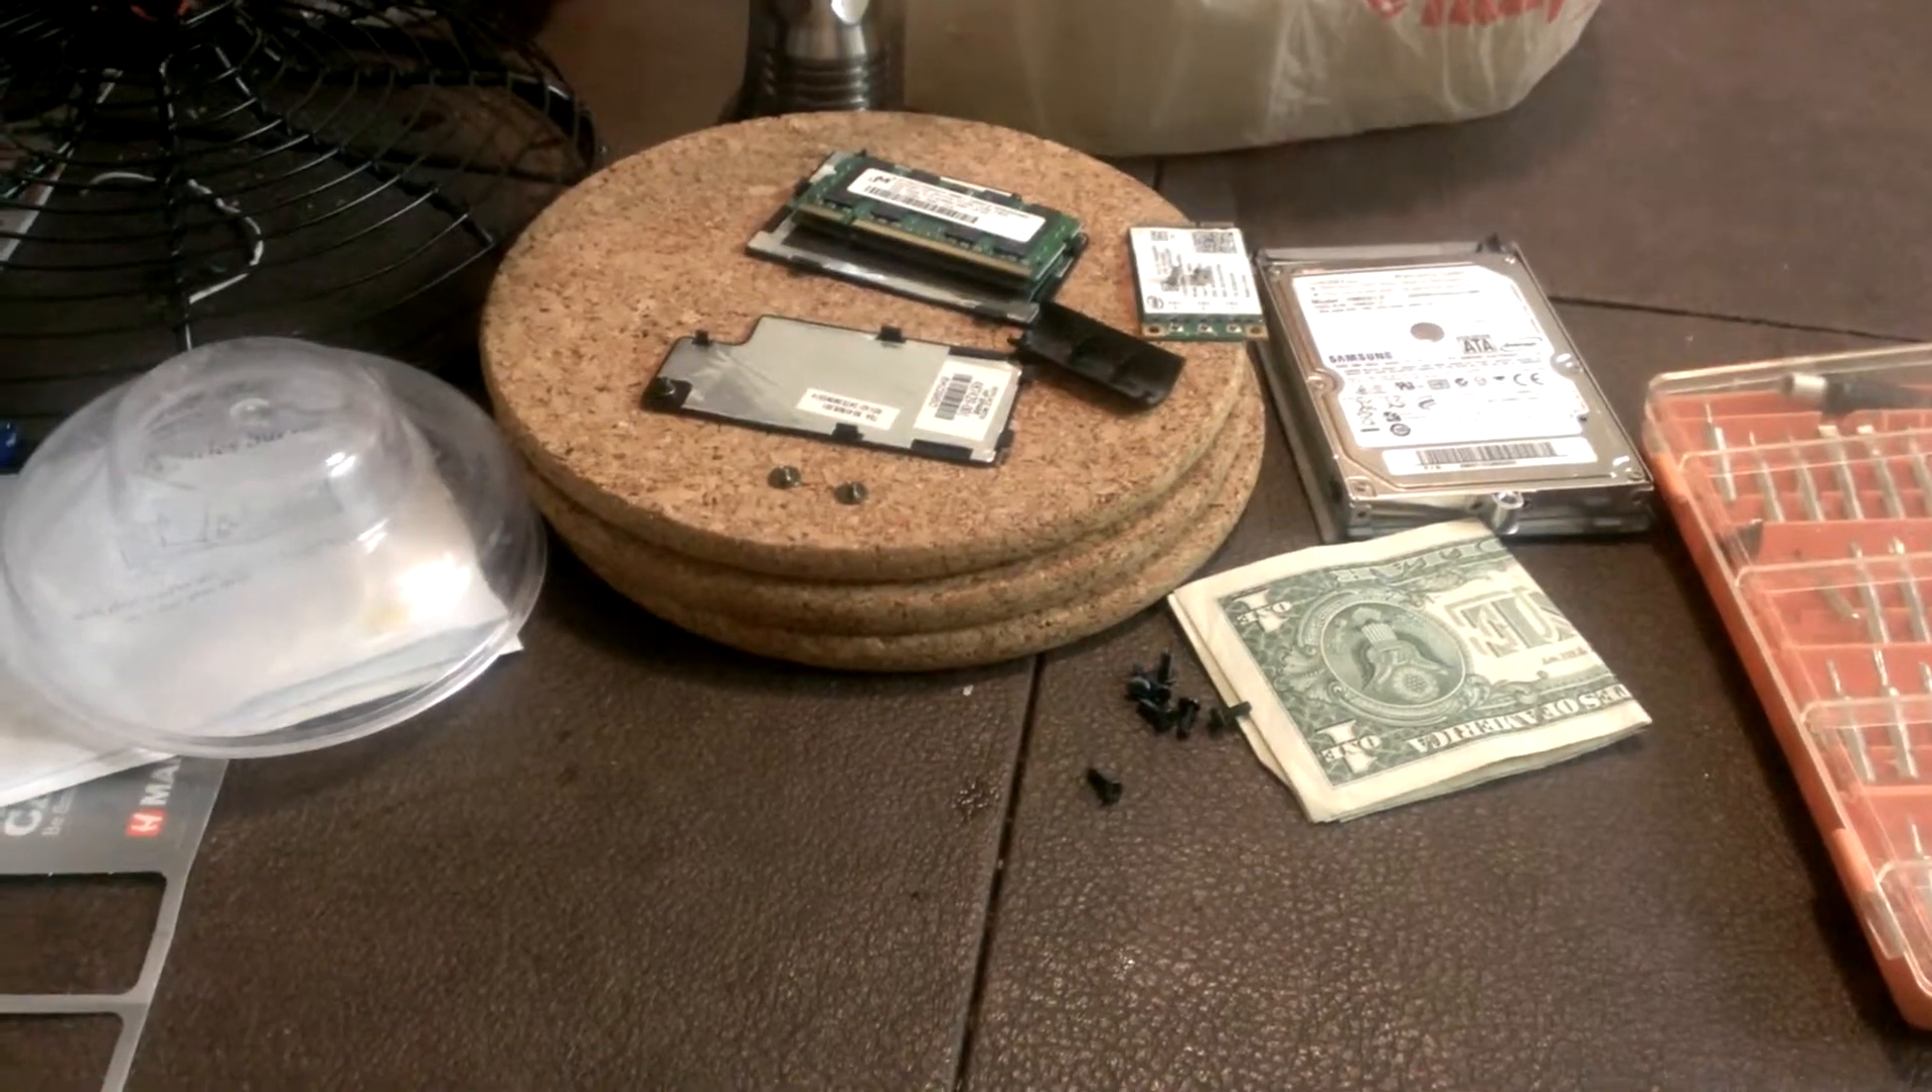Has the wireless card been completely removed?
Yes.